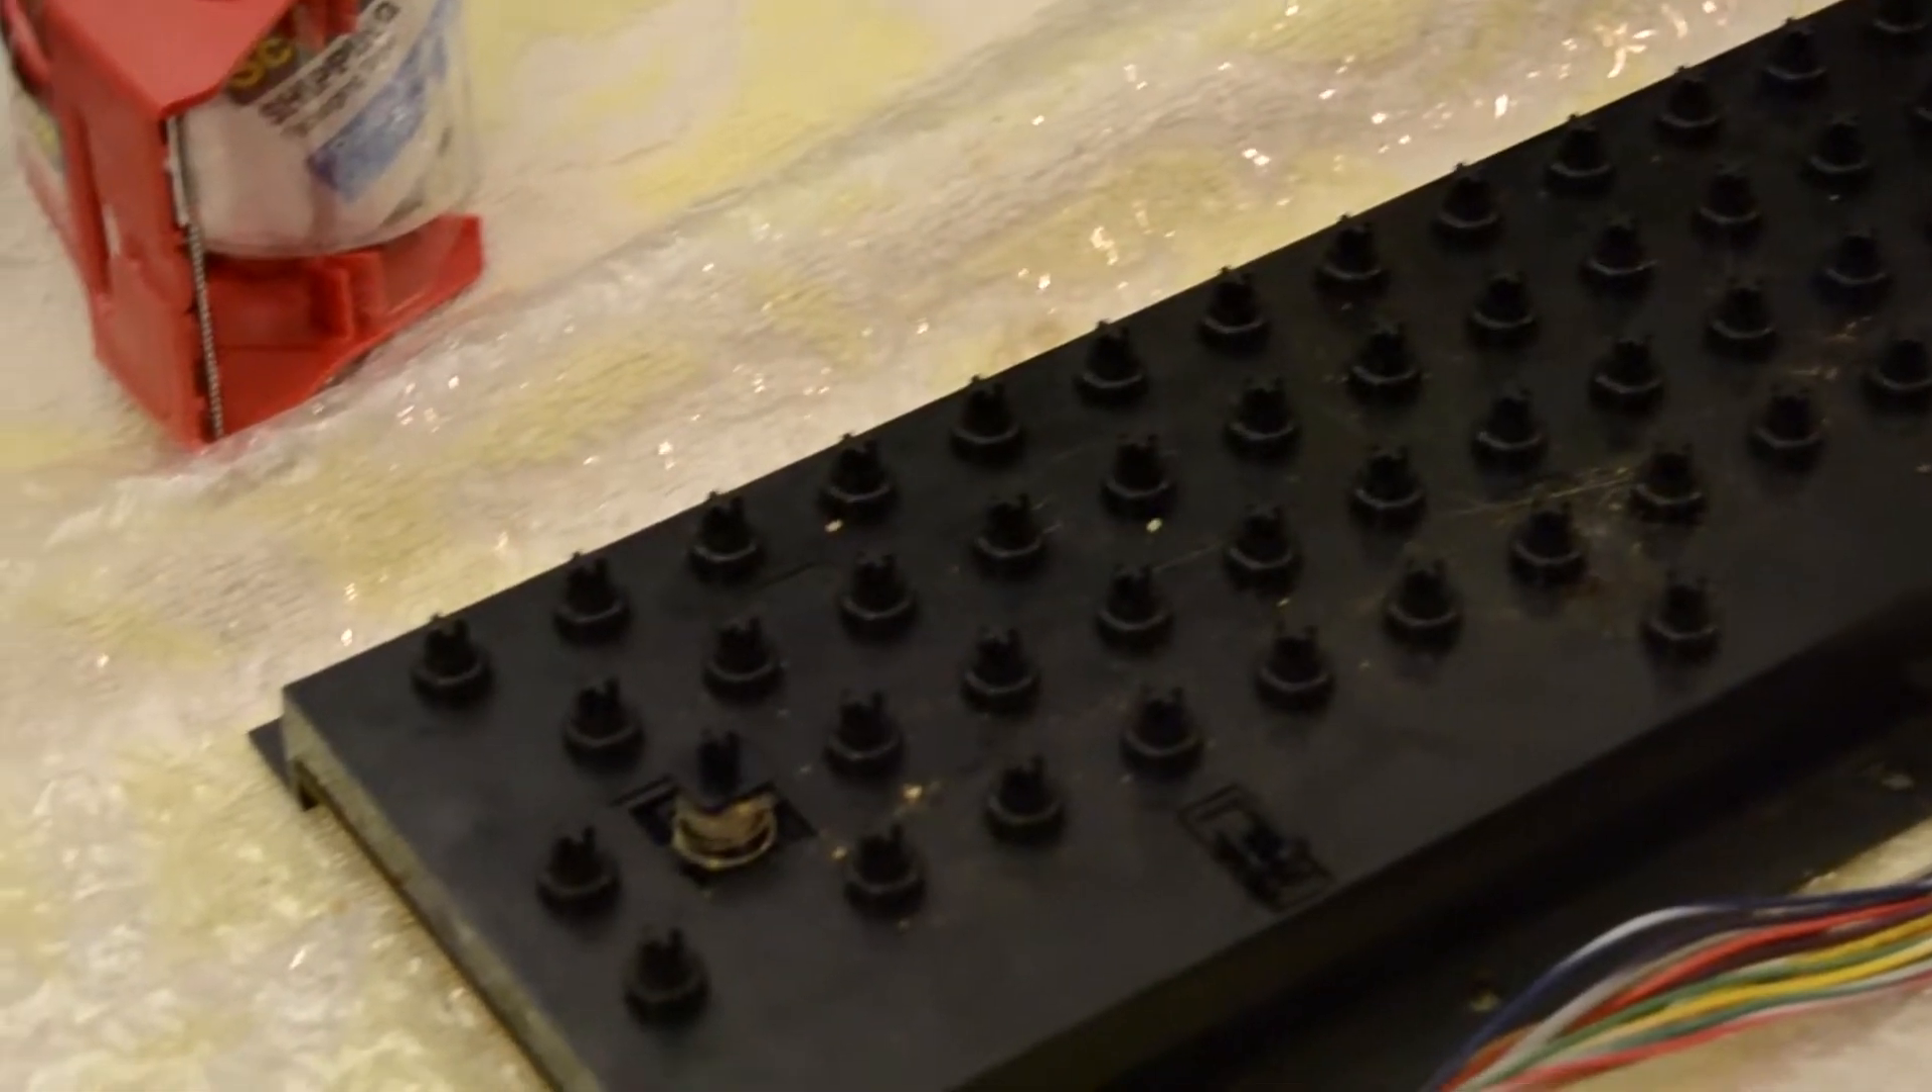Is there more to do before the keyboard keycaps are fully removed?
No.